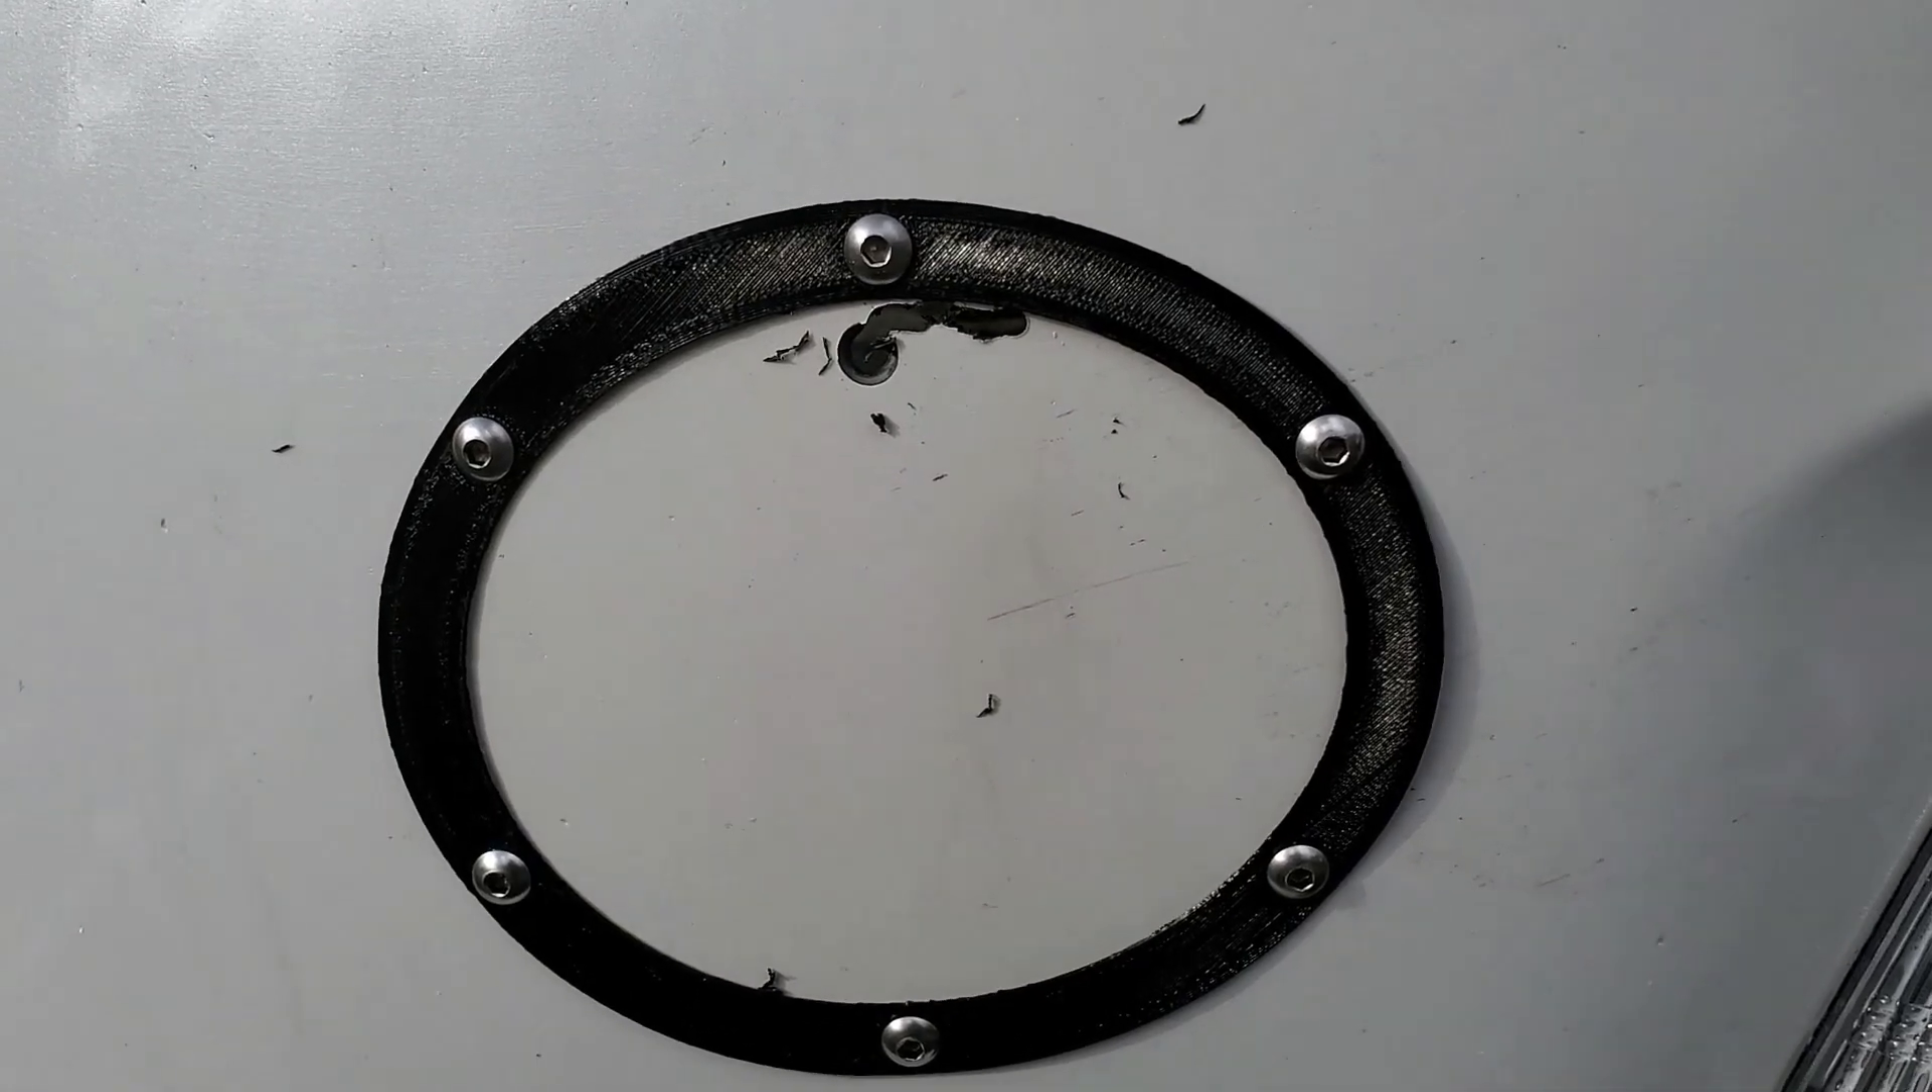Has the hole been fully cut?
No.